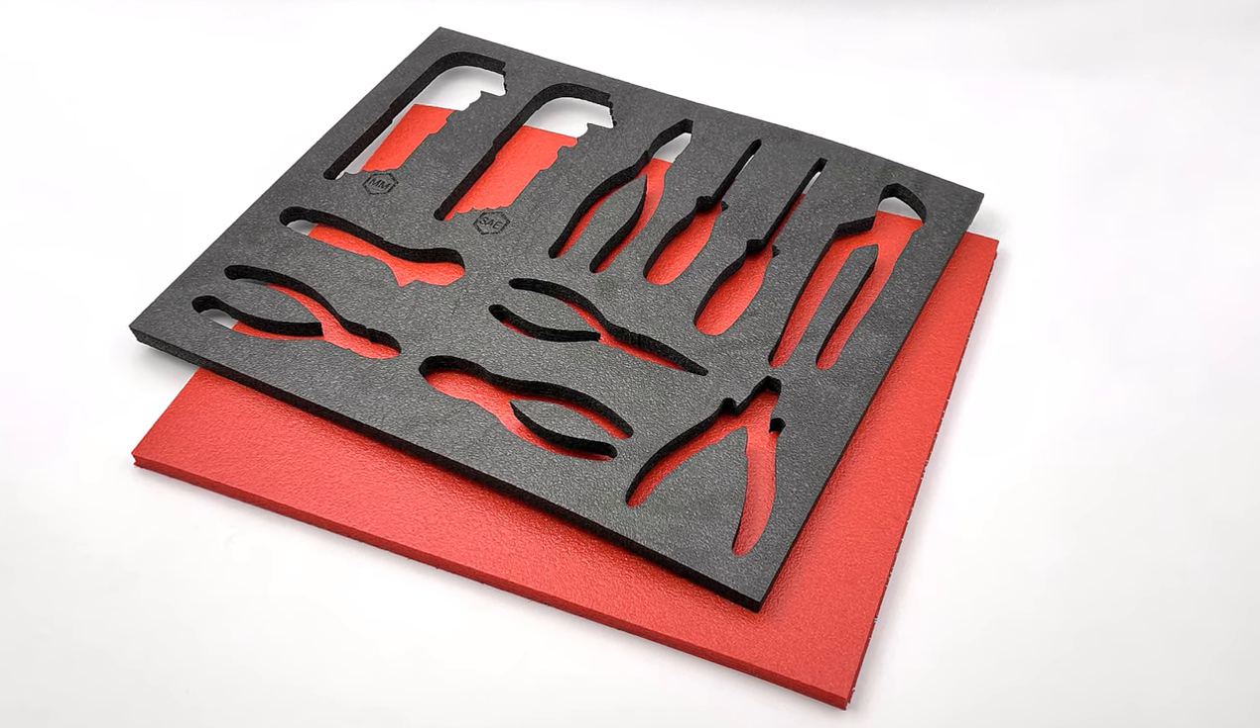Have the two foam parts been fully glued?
No.